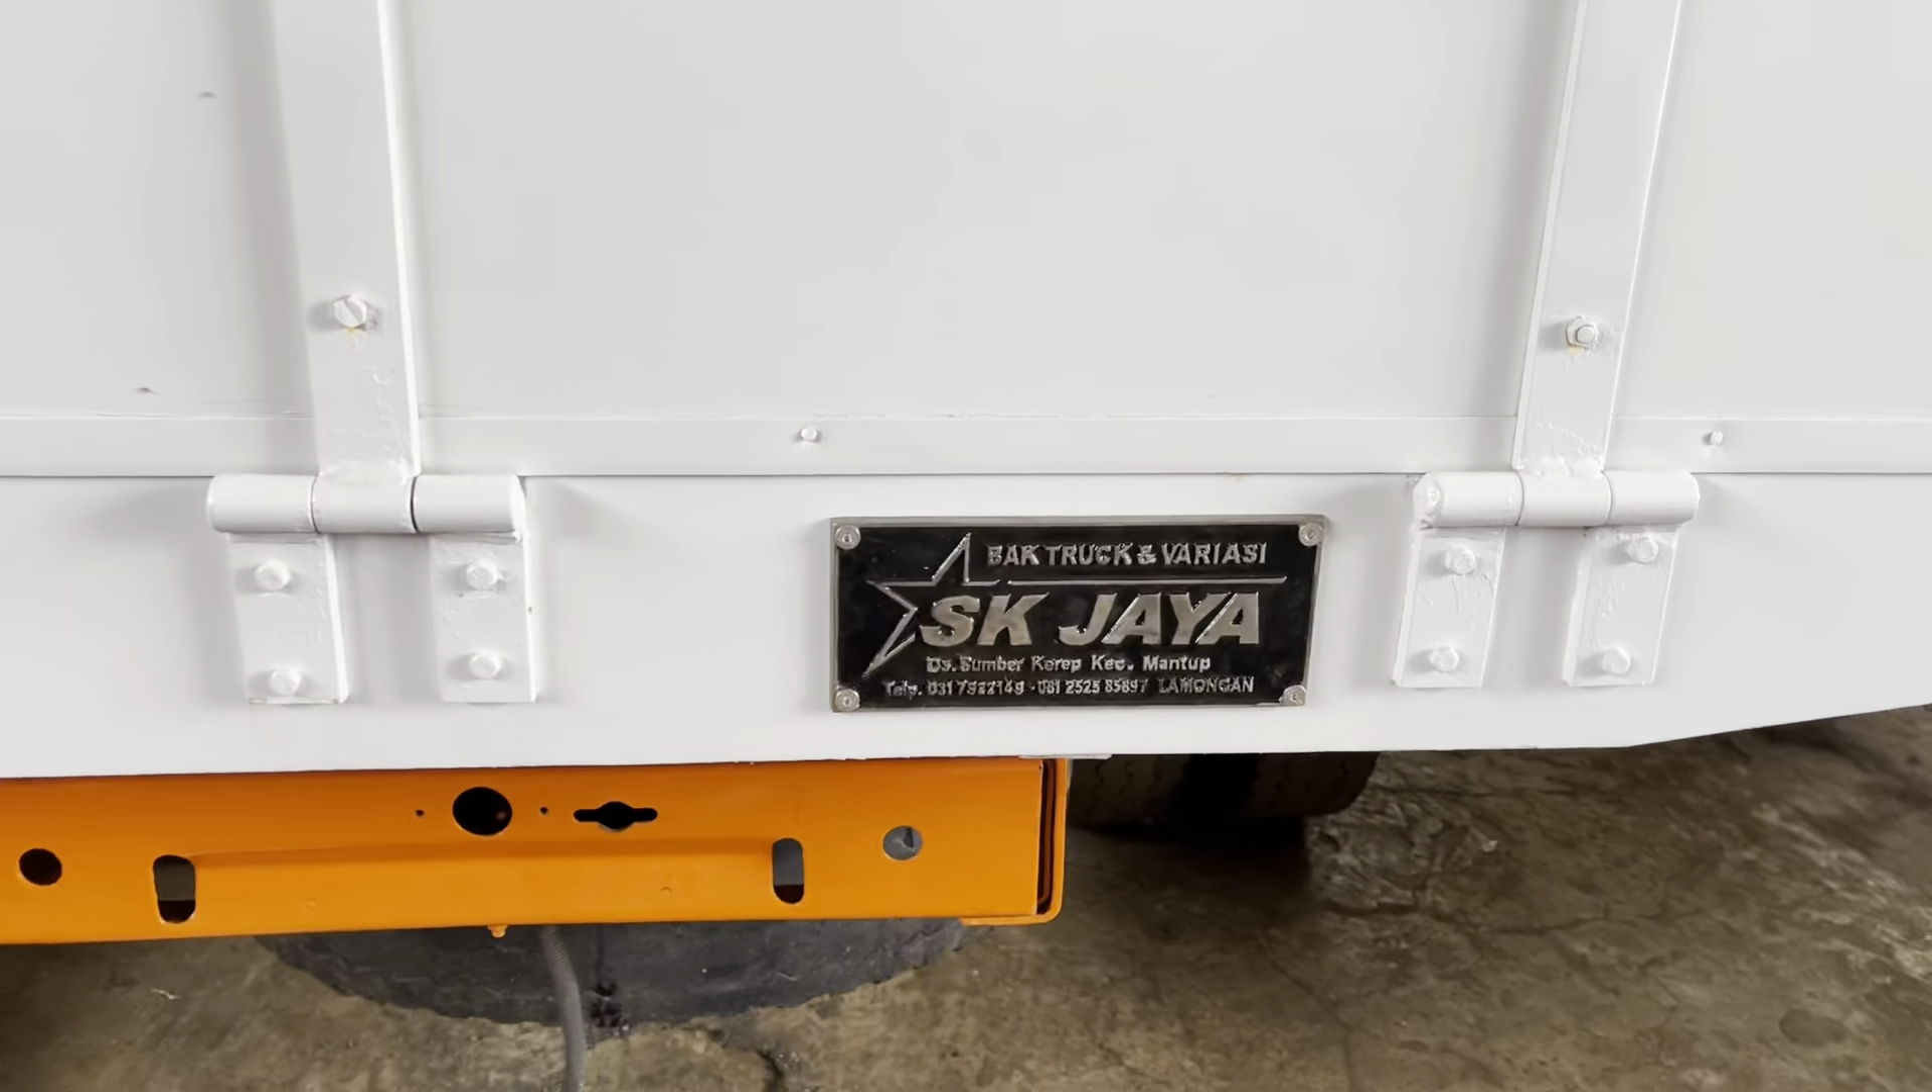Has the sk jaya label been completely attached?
Yes.